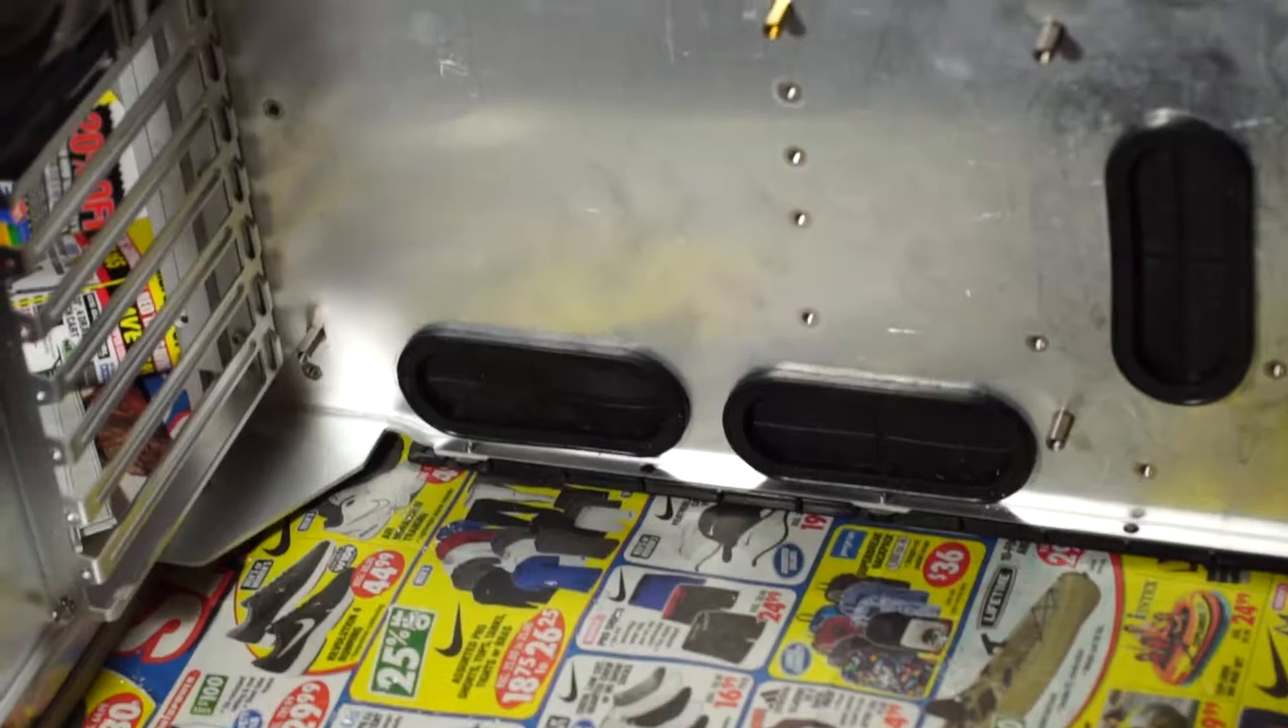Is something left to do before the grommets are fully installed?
No.